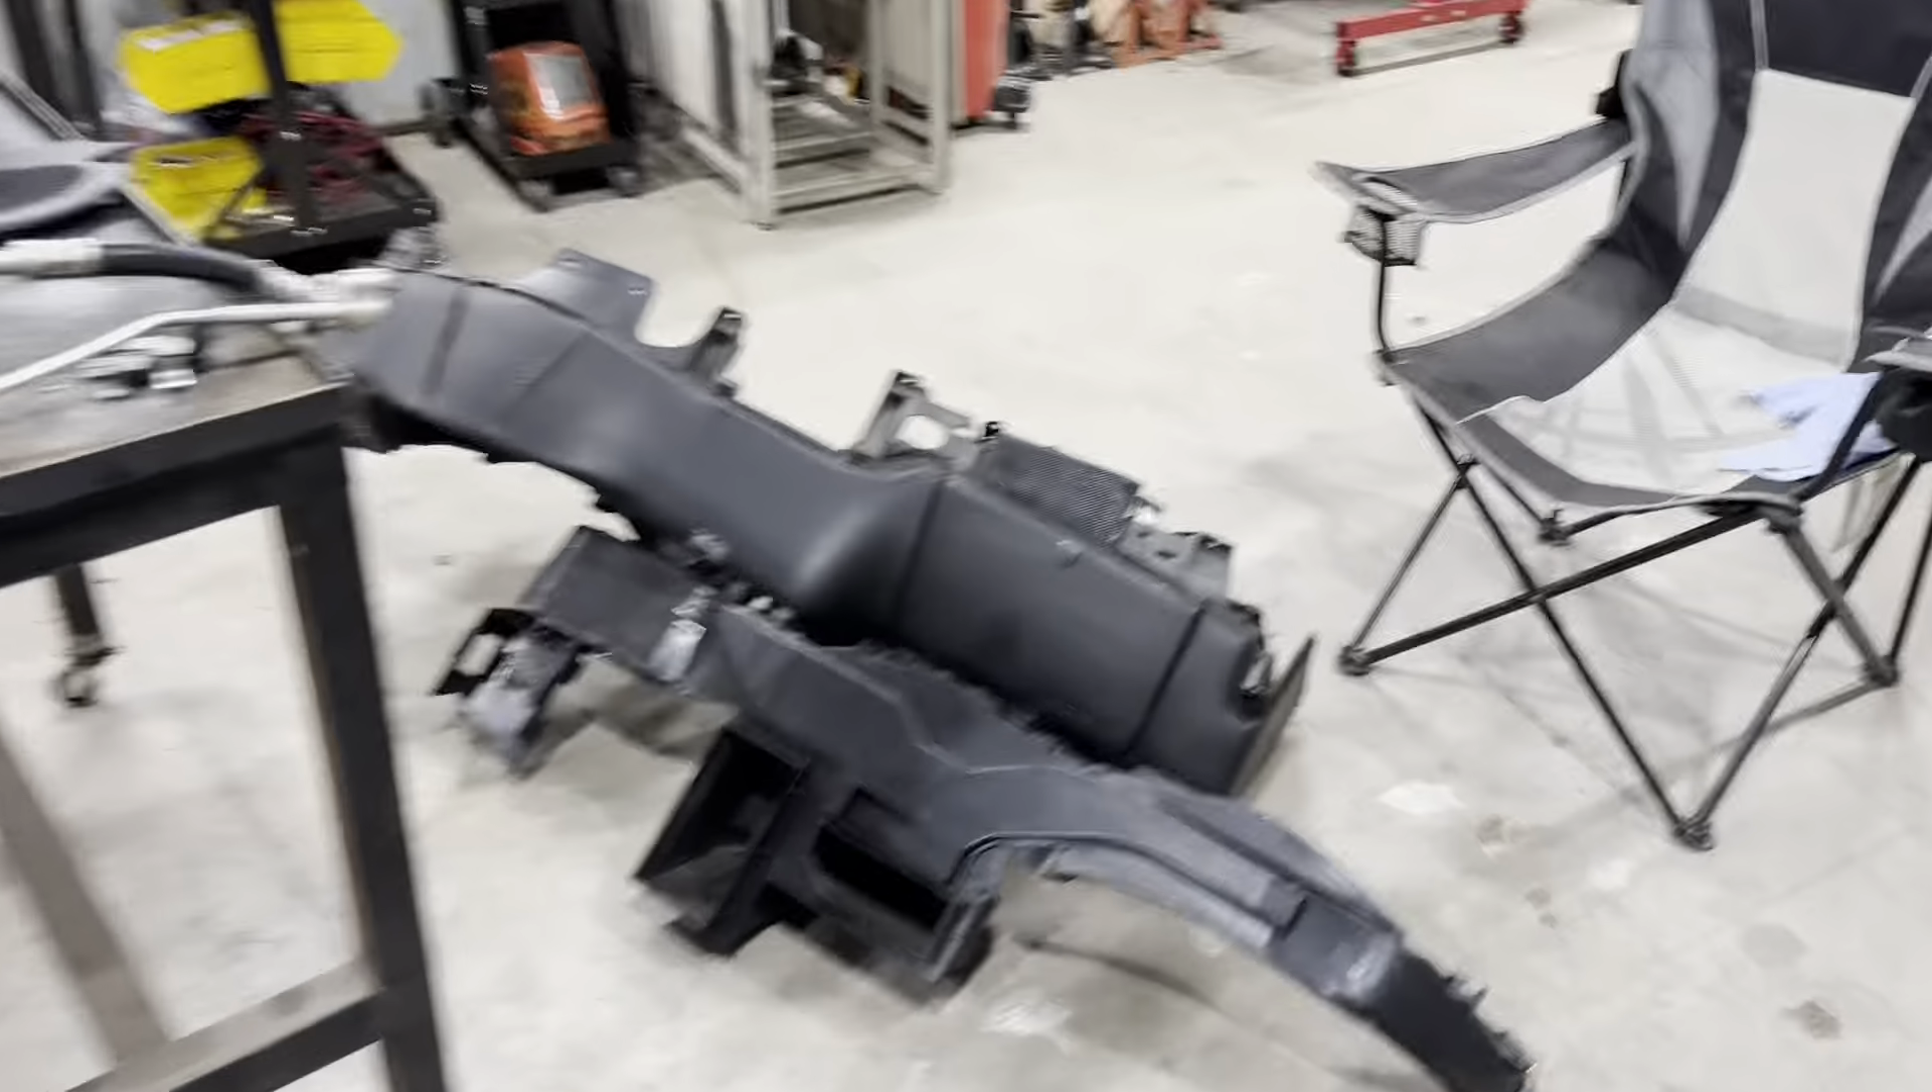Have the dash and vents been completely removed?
Yes.